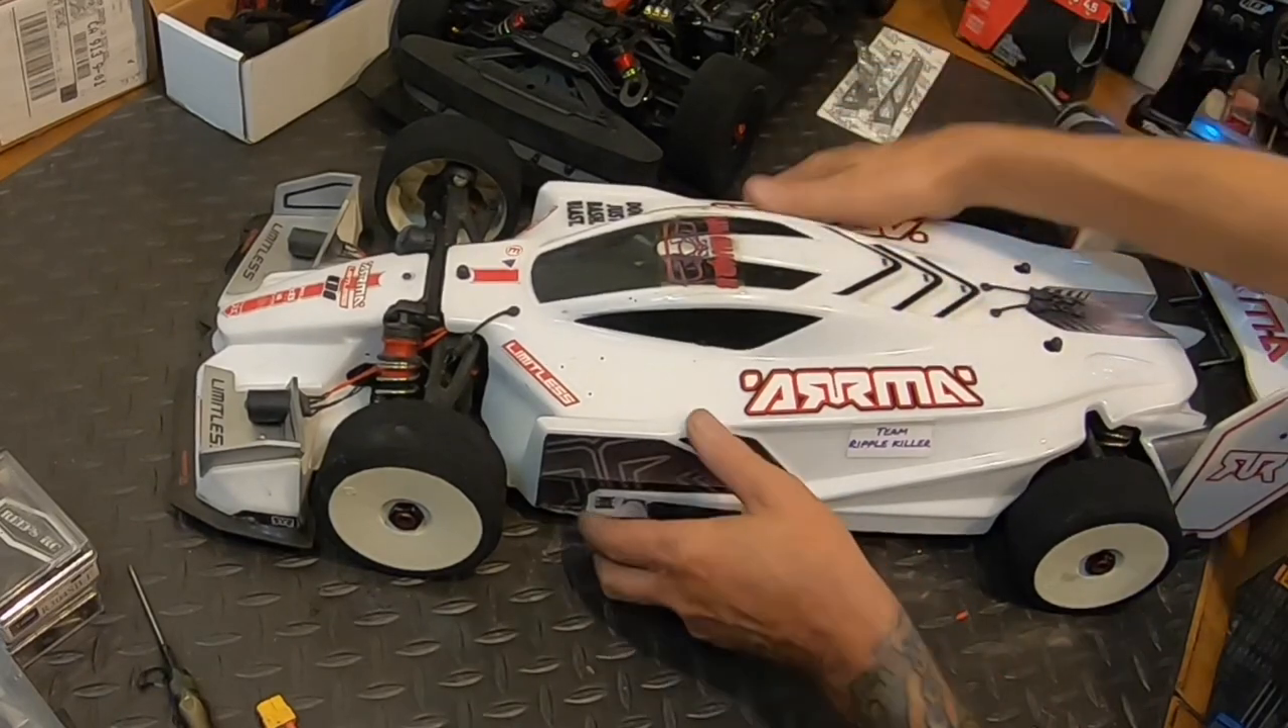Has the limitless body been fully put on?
Yes.